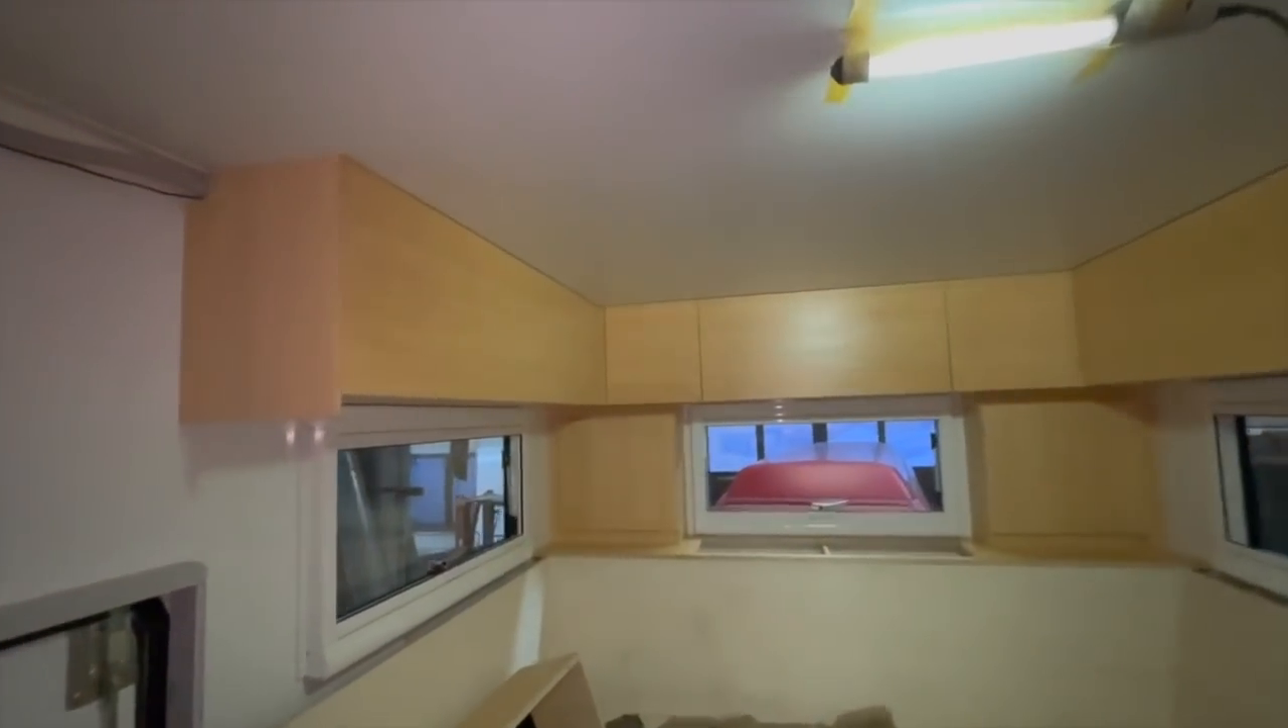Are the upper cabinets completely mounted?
Yes.